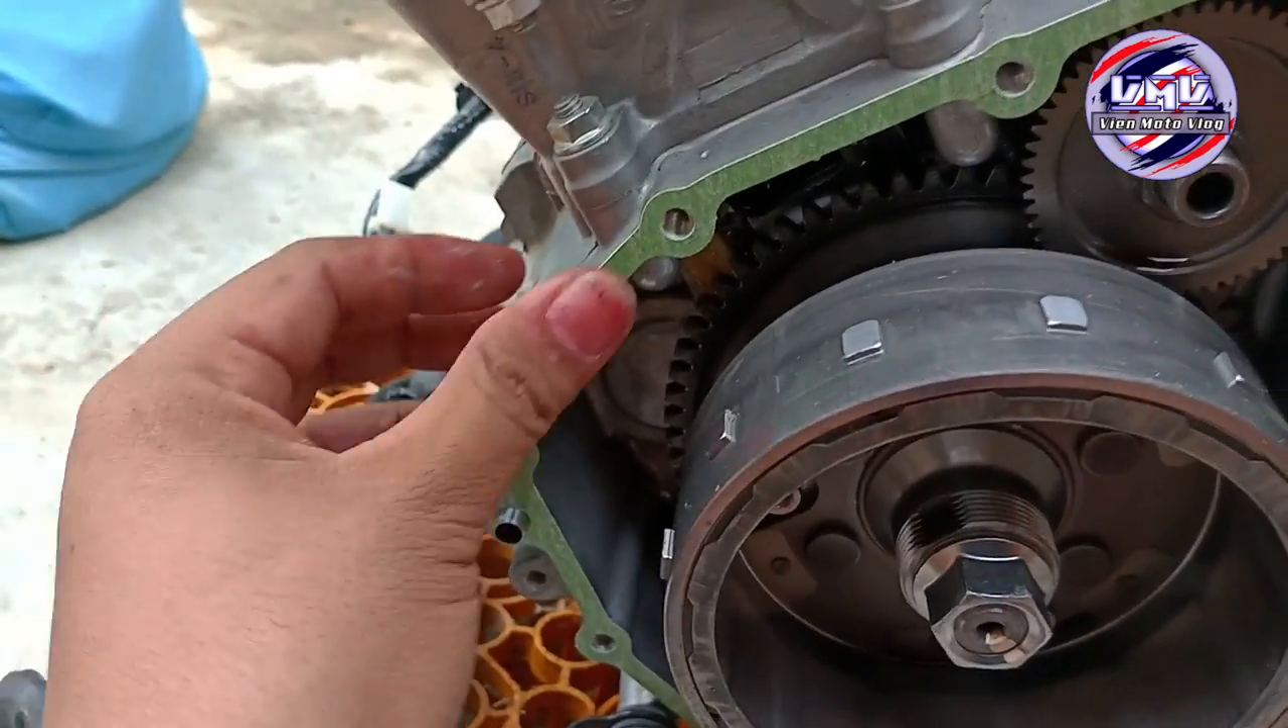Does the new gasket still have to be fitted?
No.